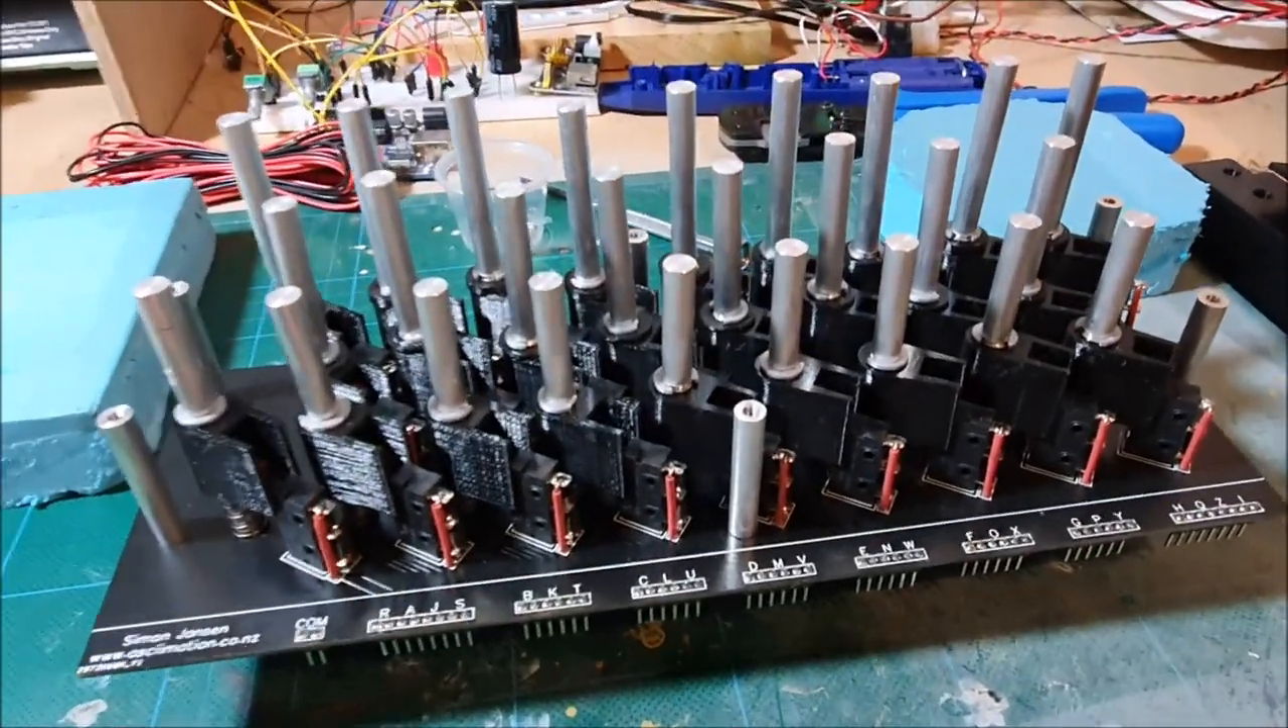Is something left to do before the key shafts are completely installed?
No.